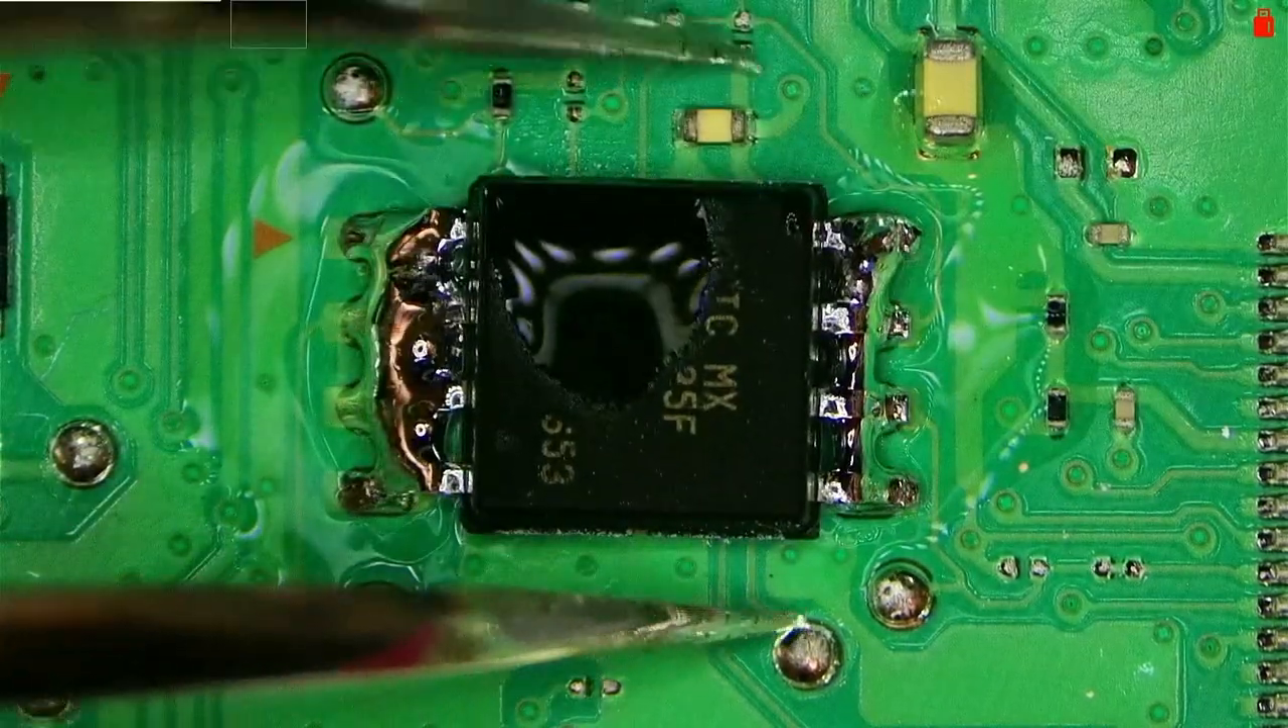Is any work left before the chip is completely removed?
Yes.